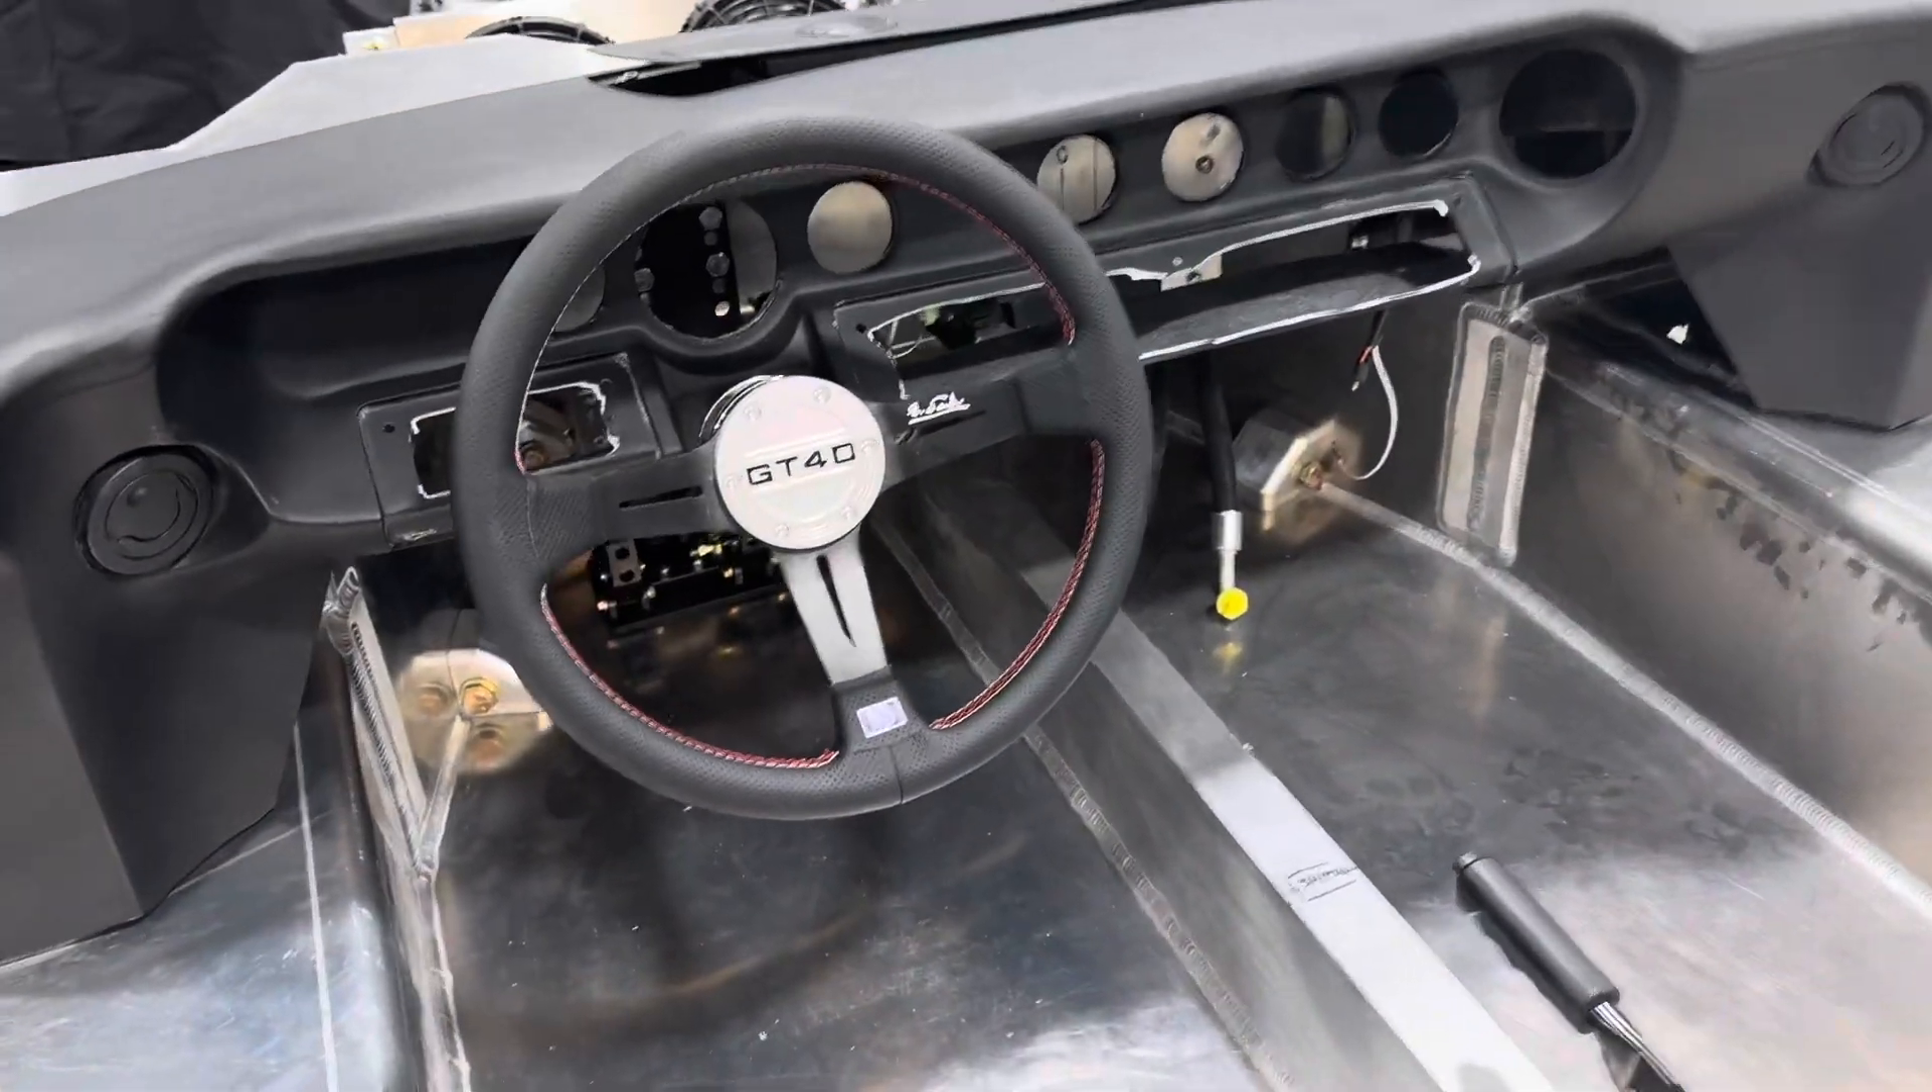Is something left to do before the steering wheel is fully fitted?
No.